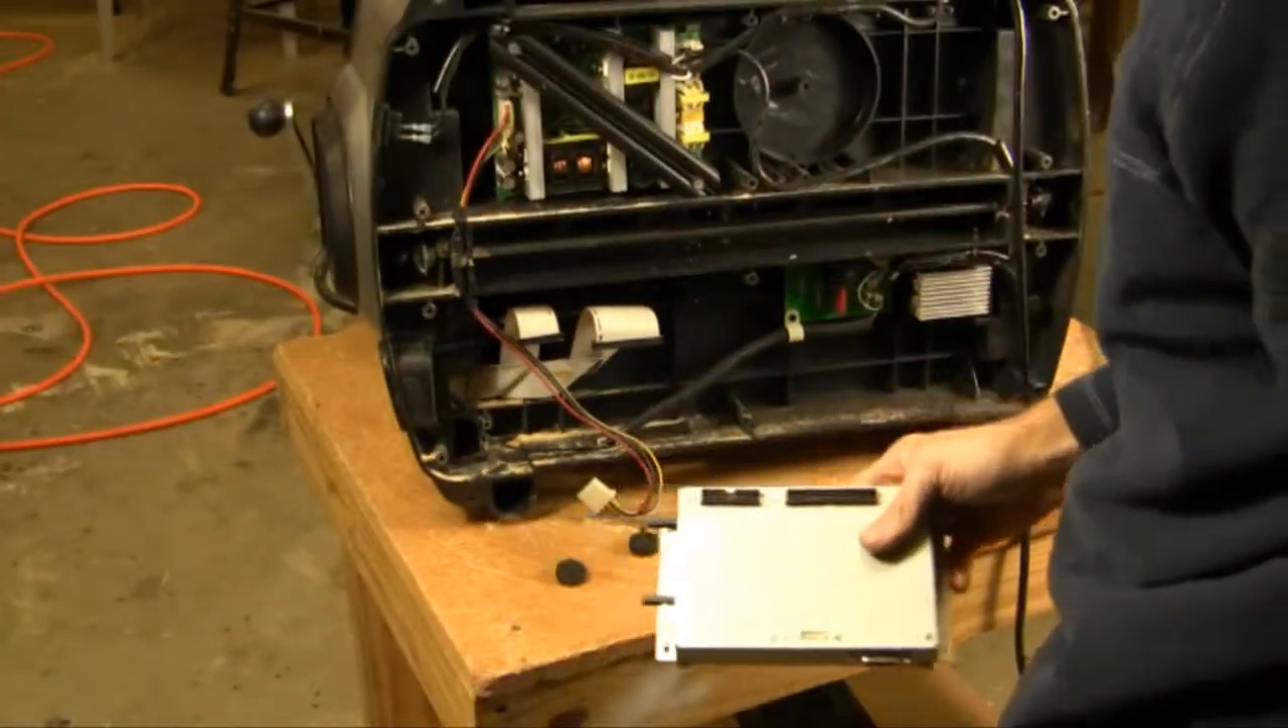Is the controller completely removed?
Yes.